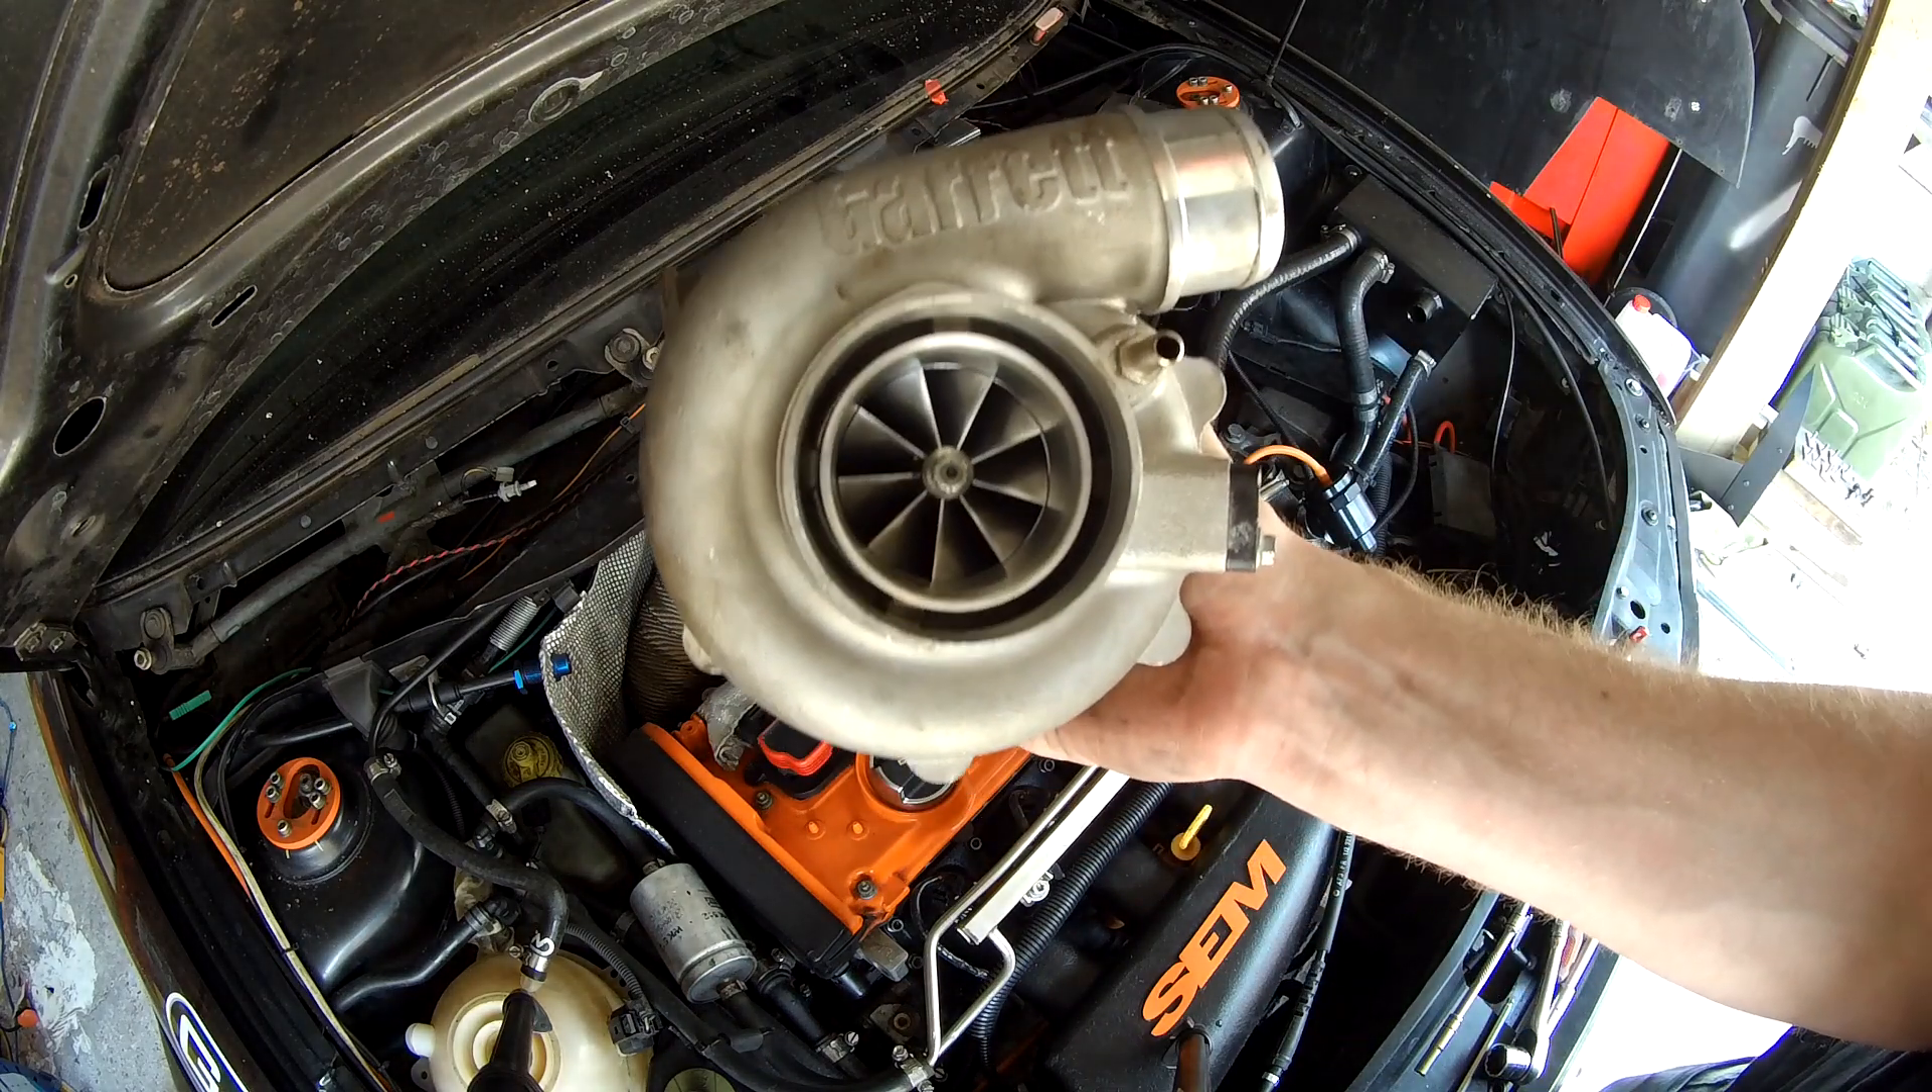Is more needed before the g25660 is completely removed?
No.